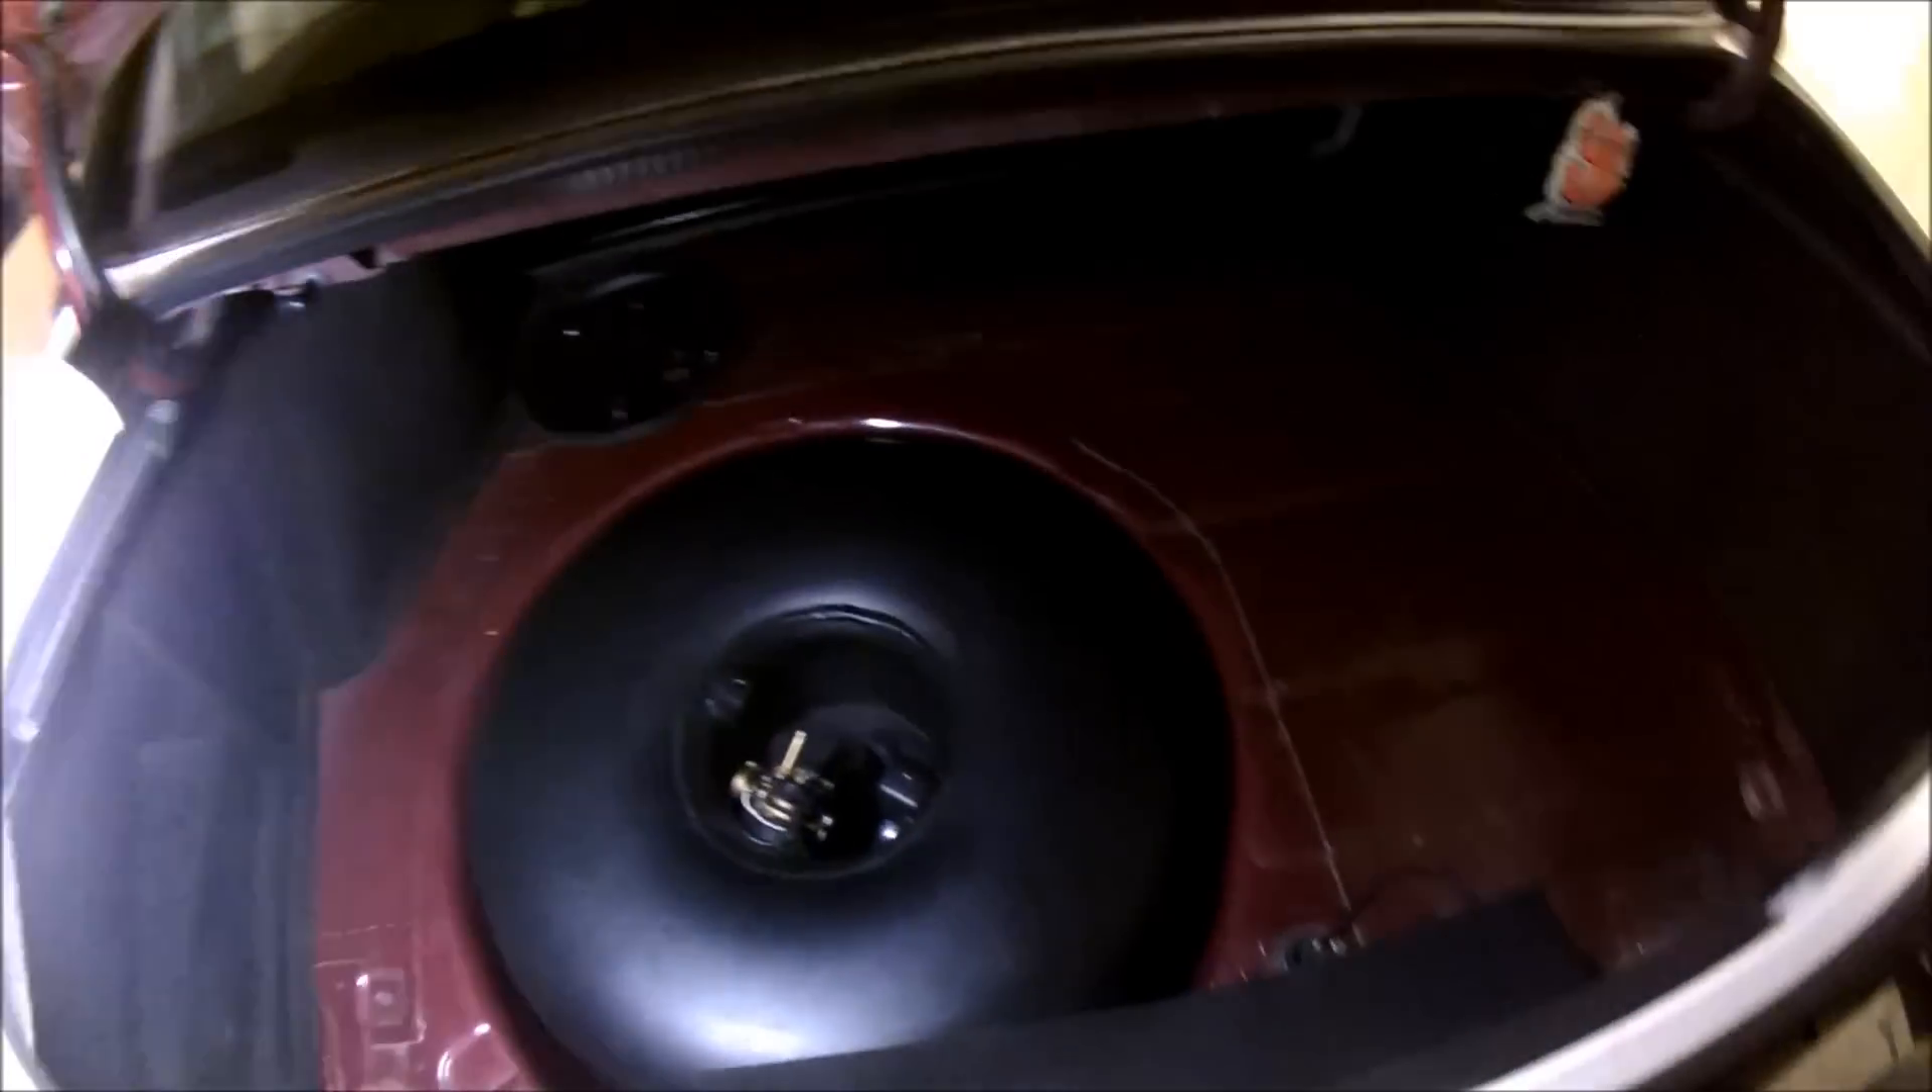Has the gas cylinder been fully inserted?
Yes.